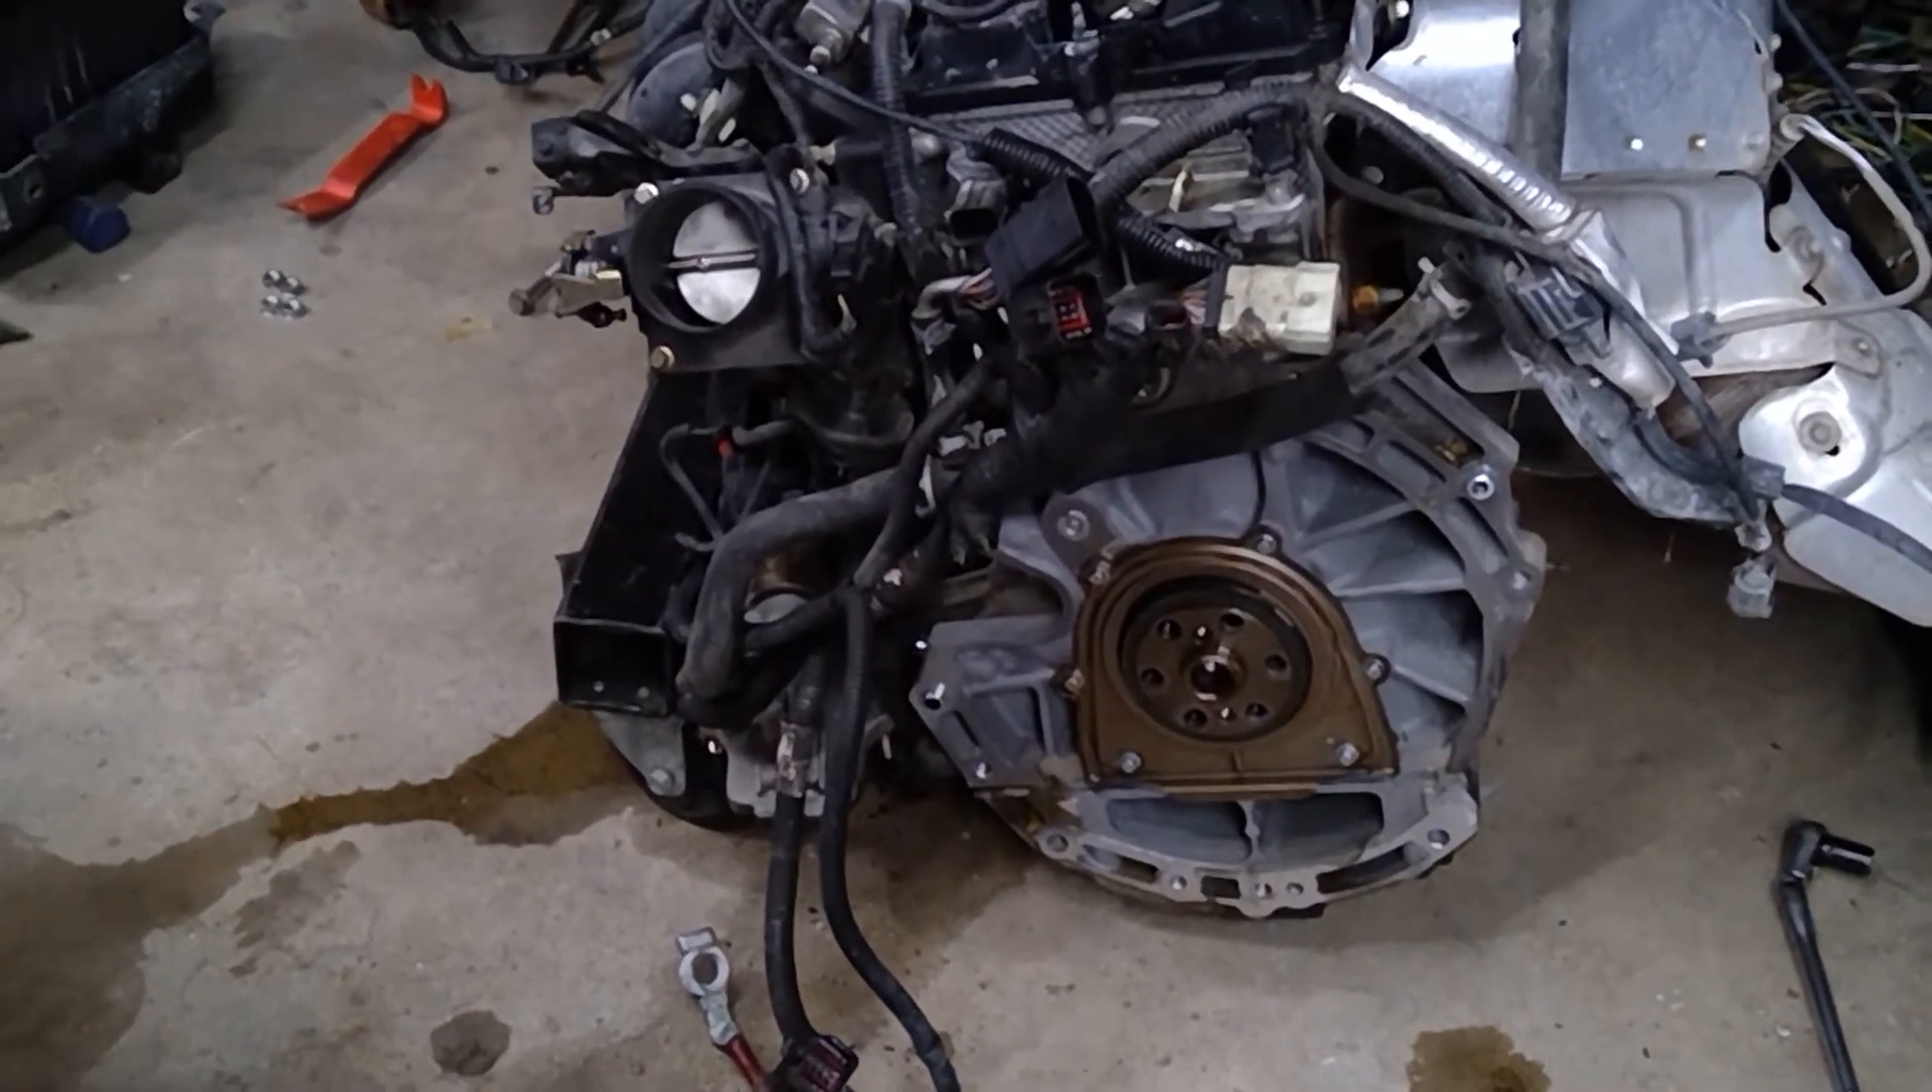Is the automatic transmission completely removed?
Yes.